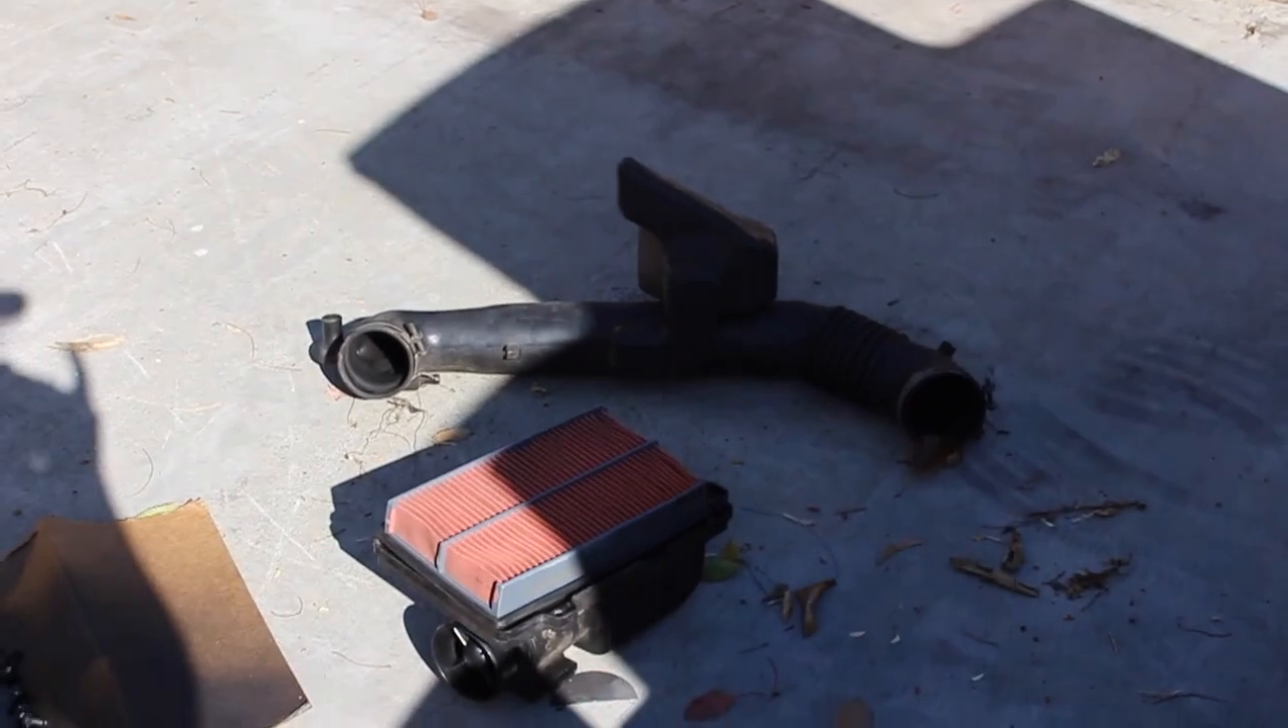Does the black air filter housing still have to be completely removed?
No.